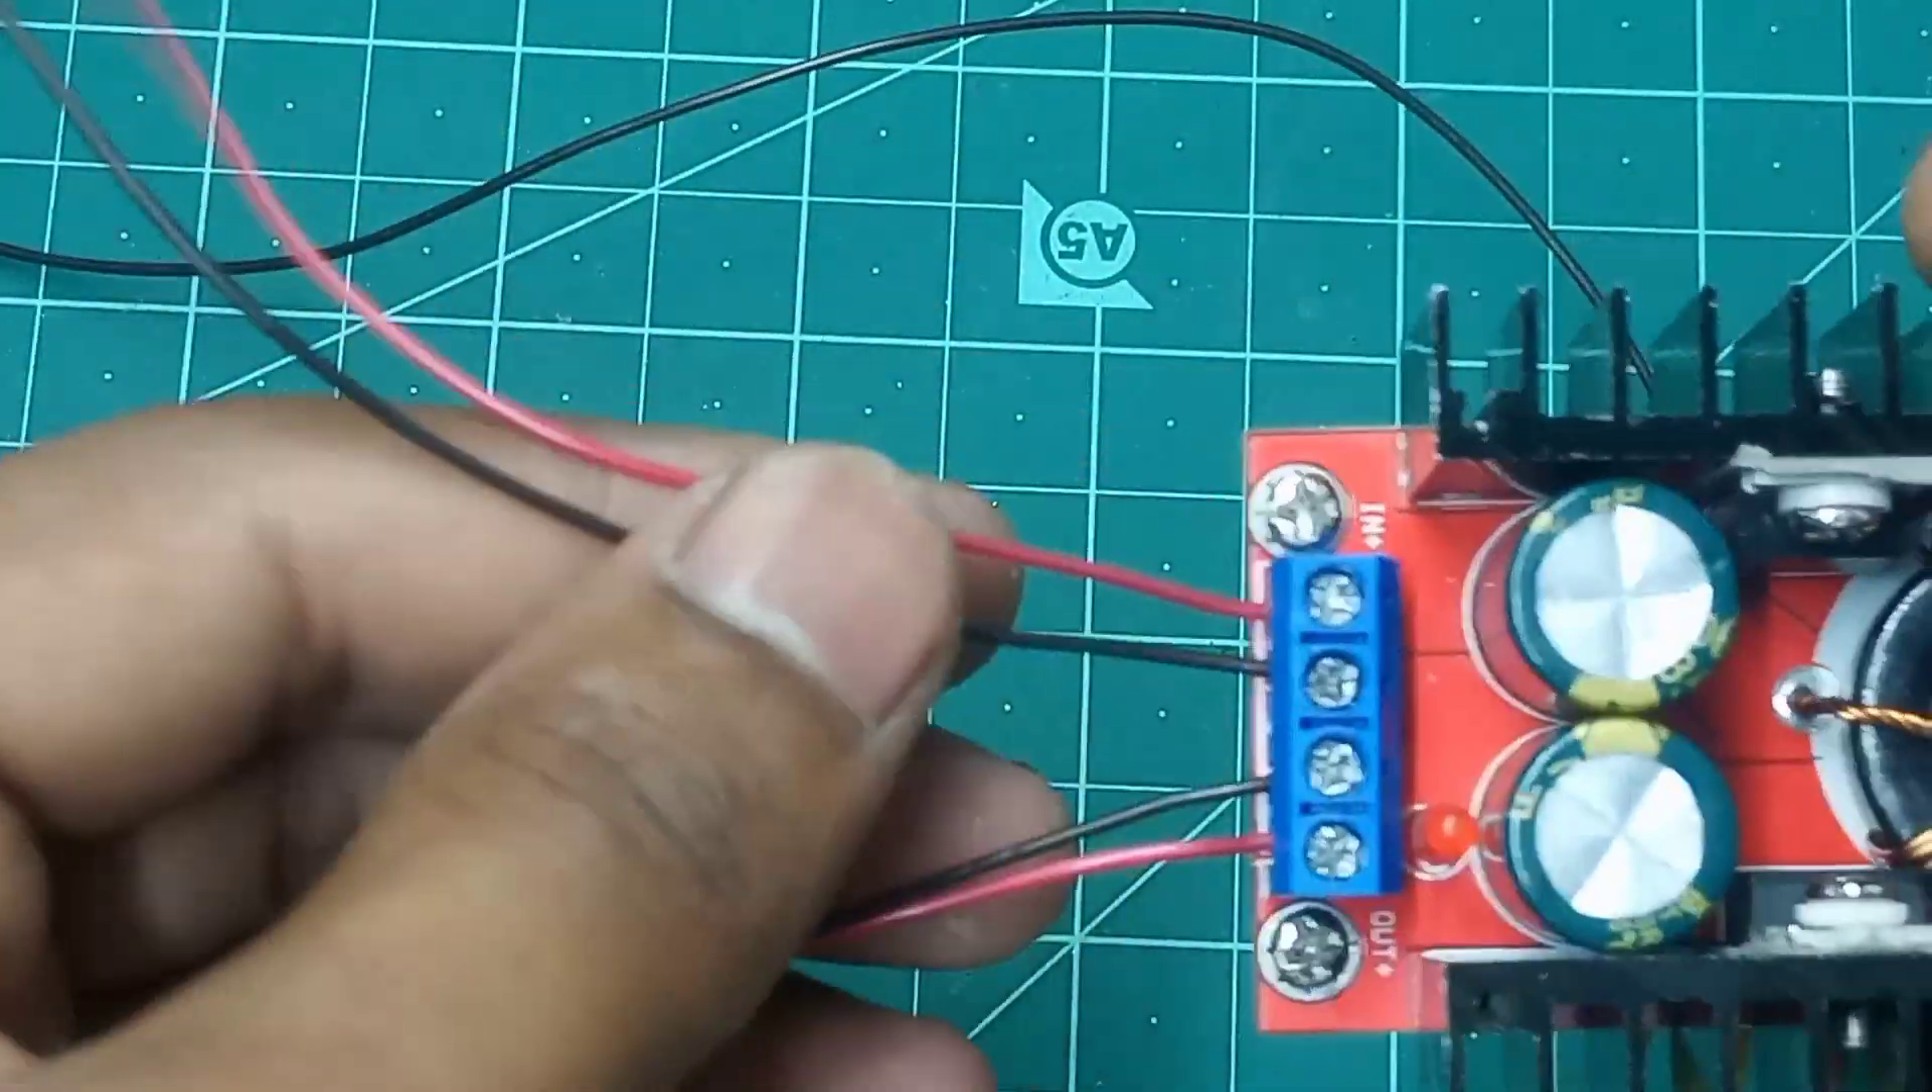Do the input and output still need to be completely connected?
No.